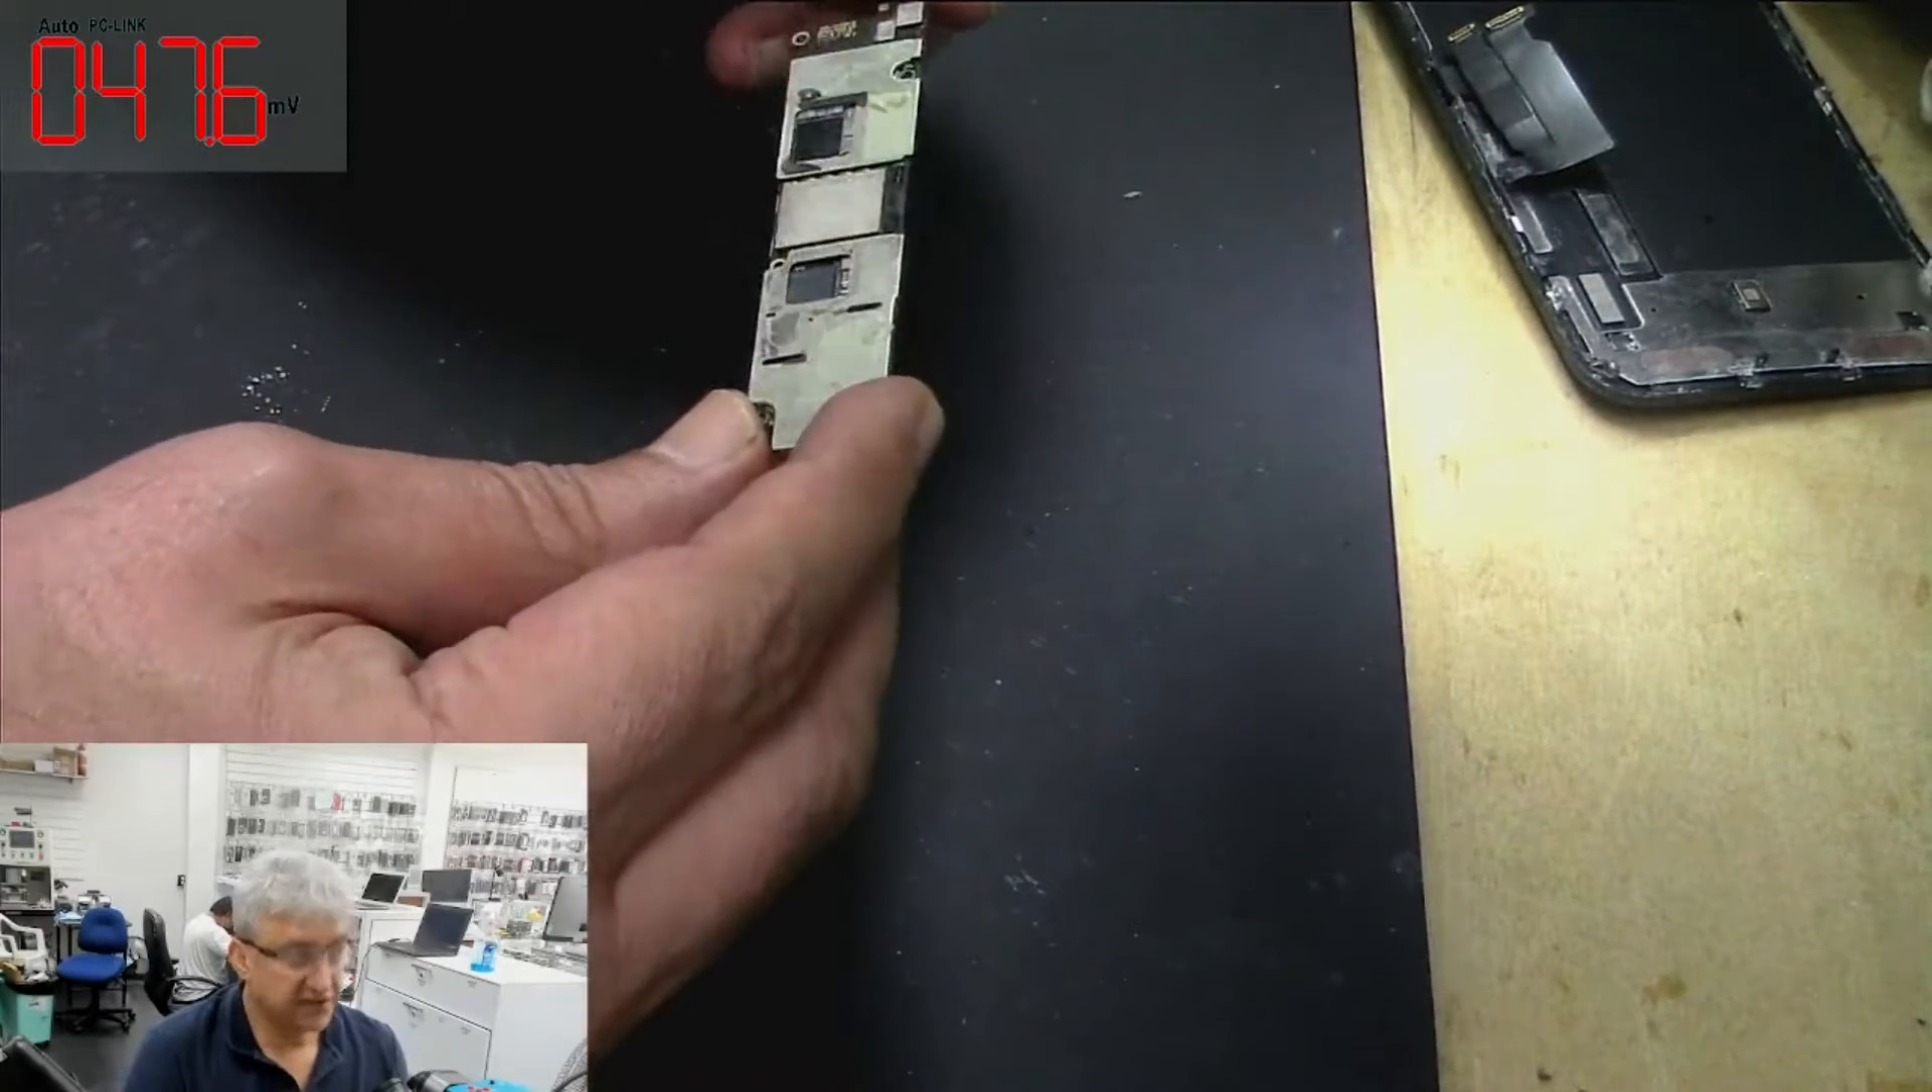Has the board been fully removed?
Yes.